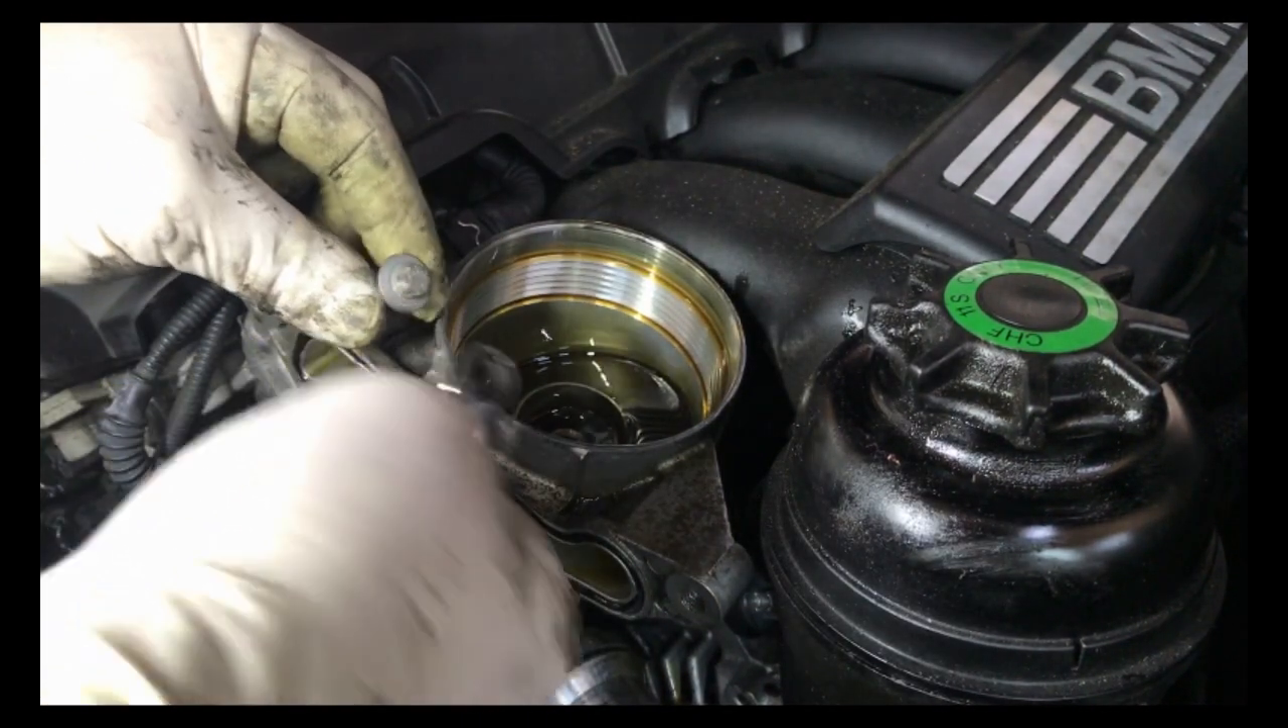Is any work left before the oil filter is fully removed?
No.